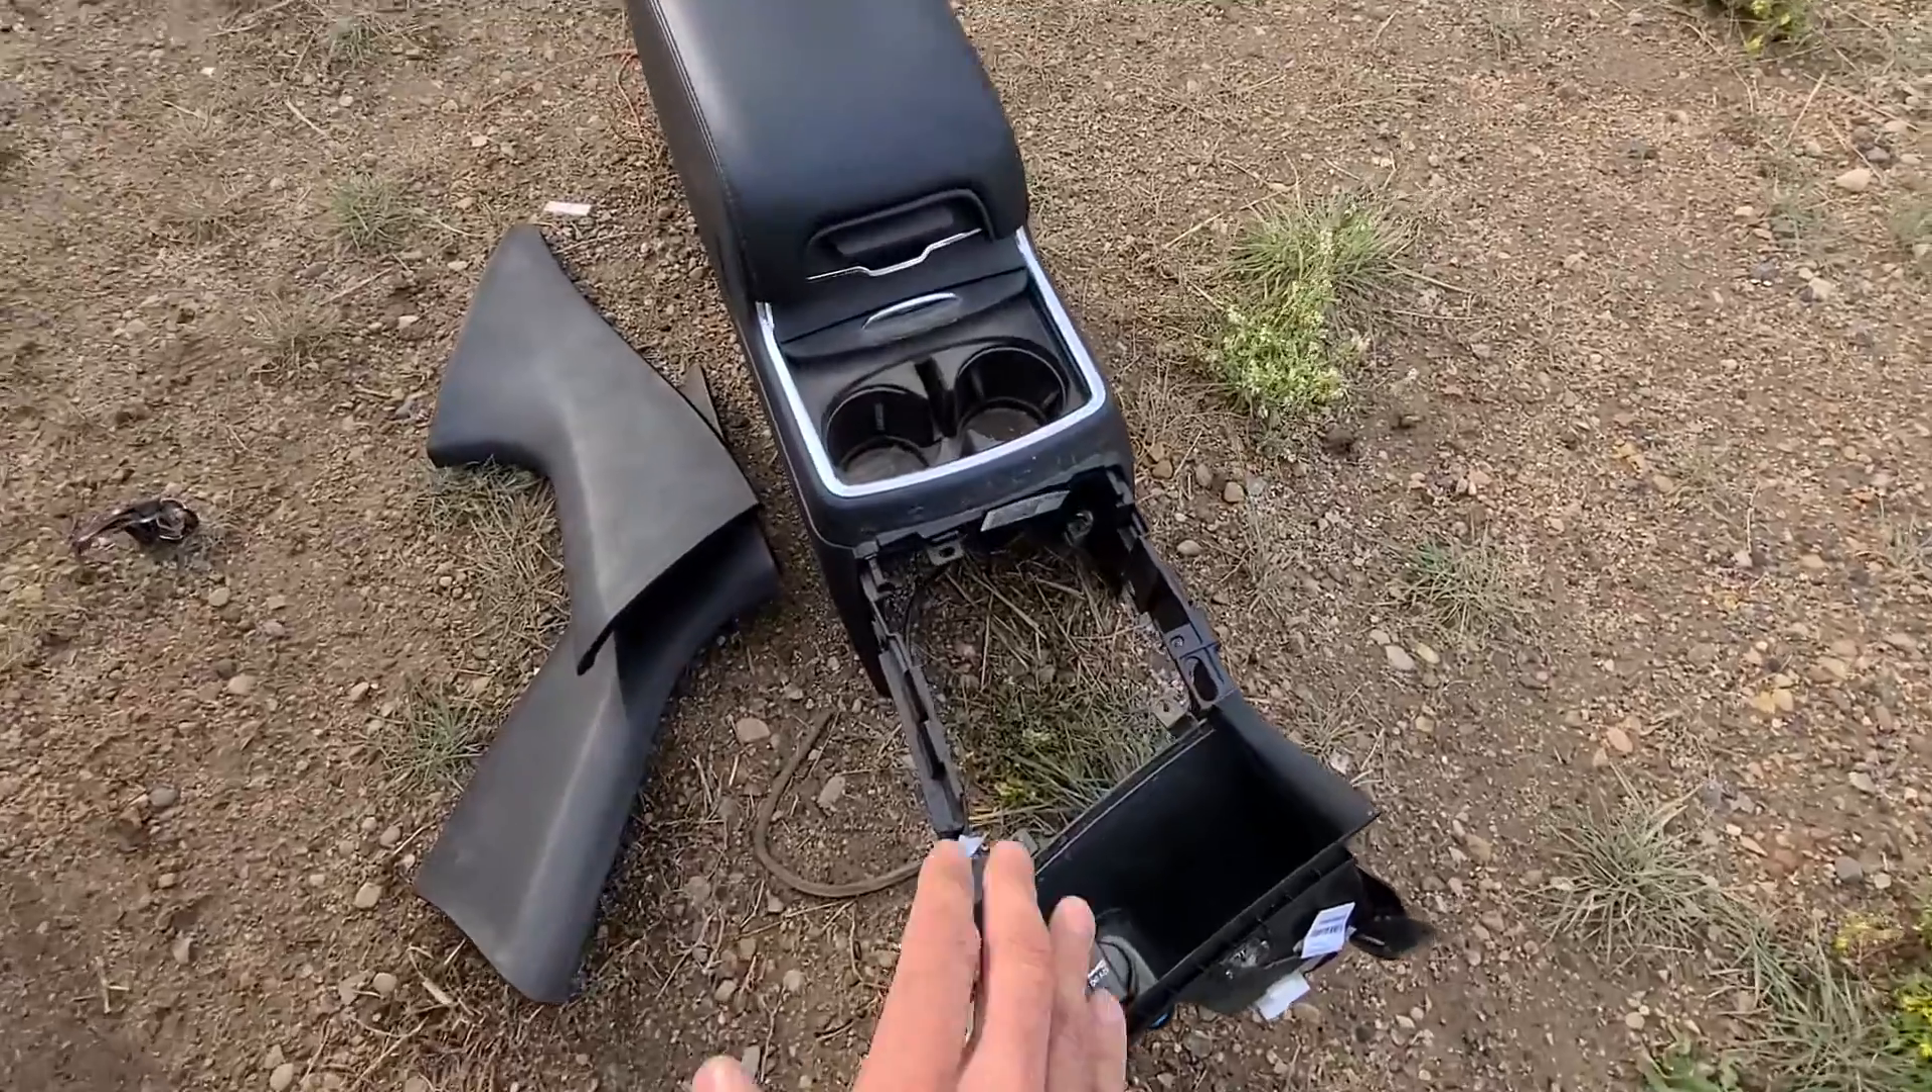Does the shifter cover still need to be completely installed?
Yes.